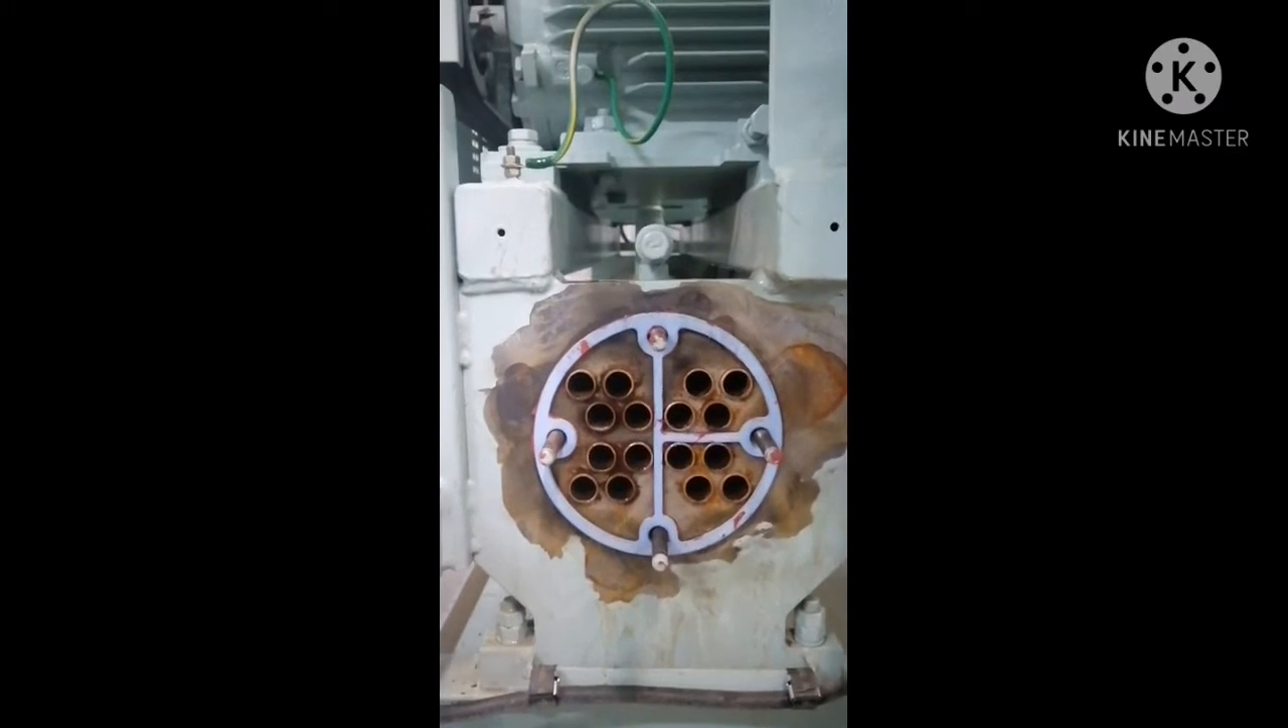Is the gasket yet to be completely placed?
No.